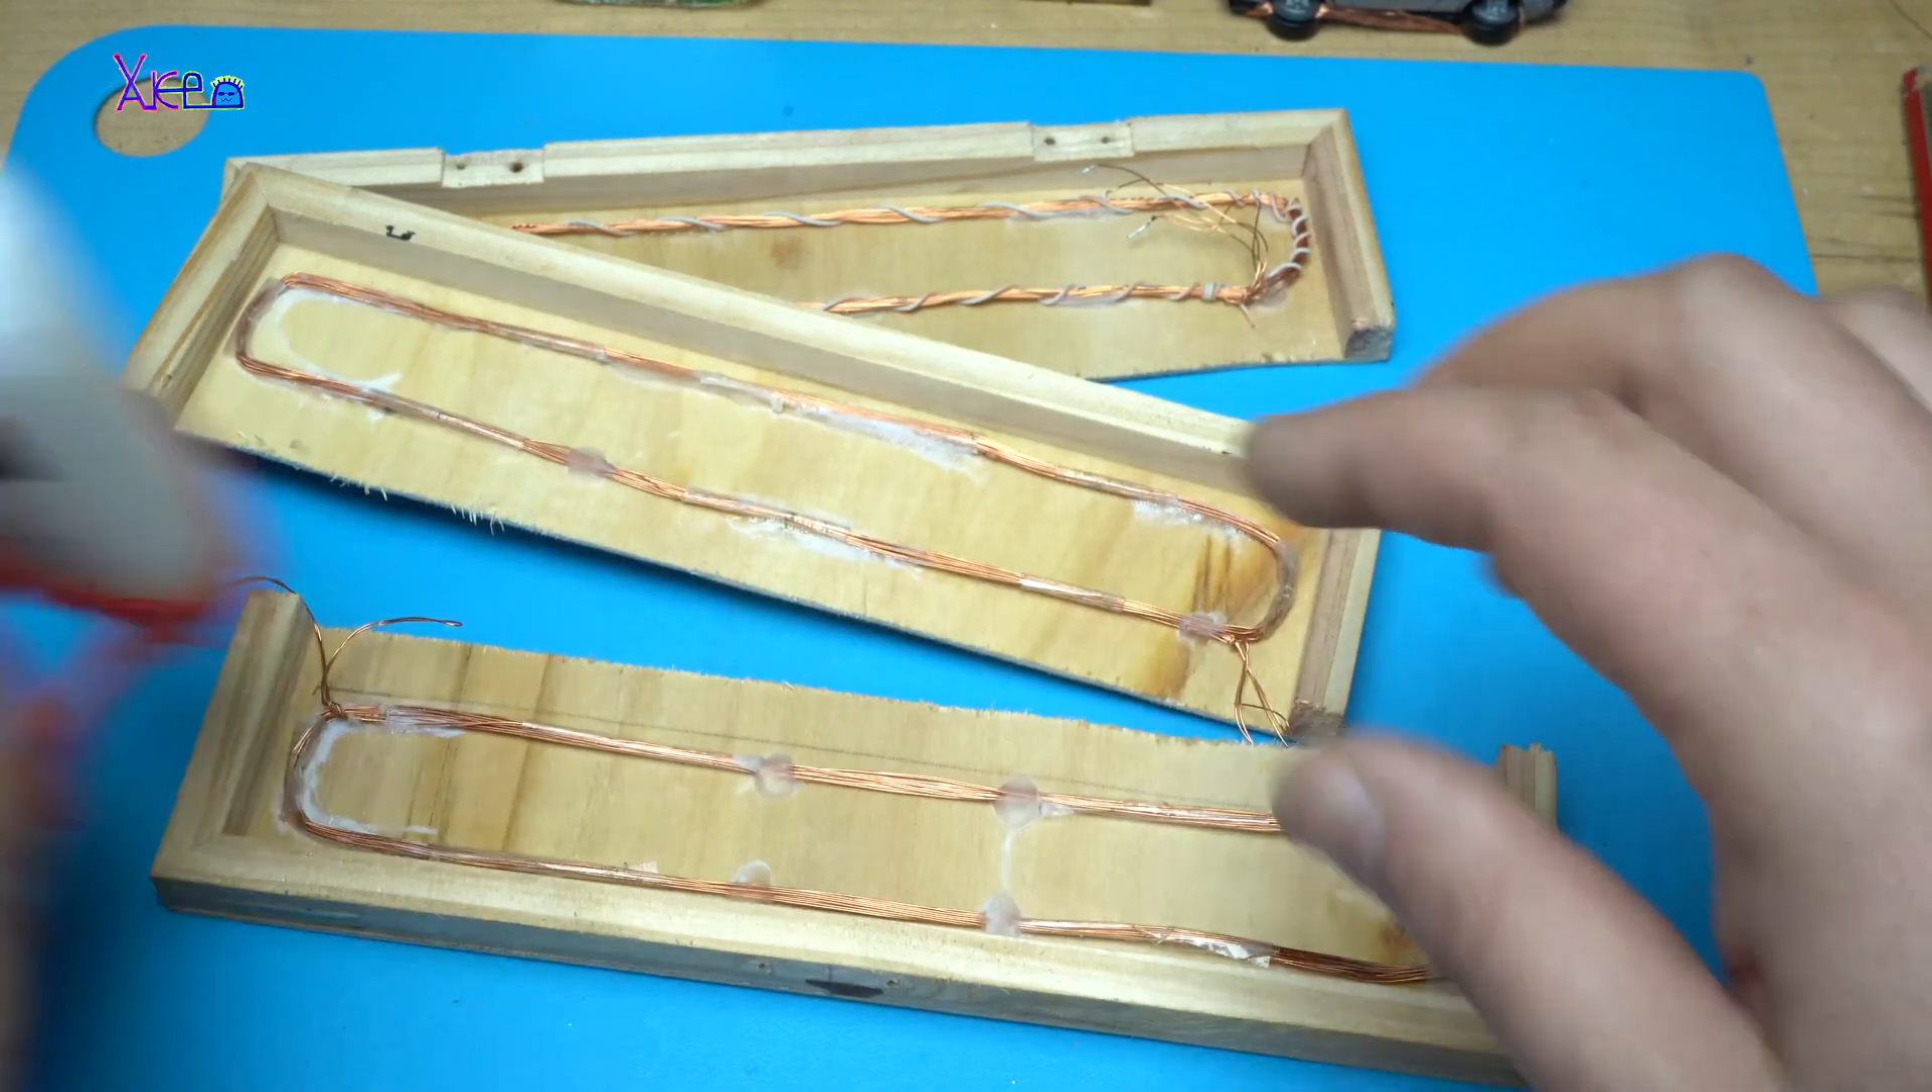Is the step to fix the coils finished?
Yes.